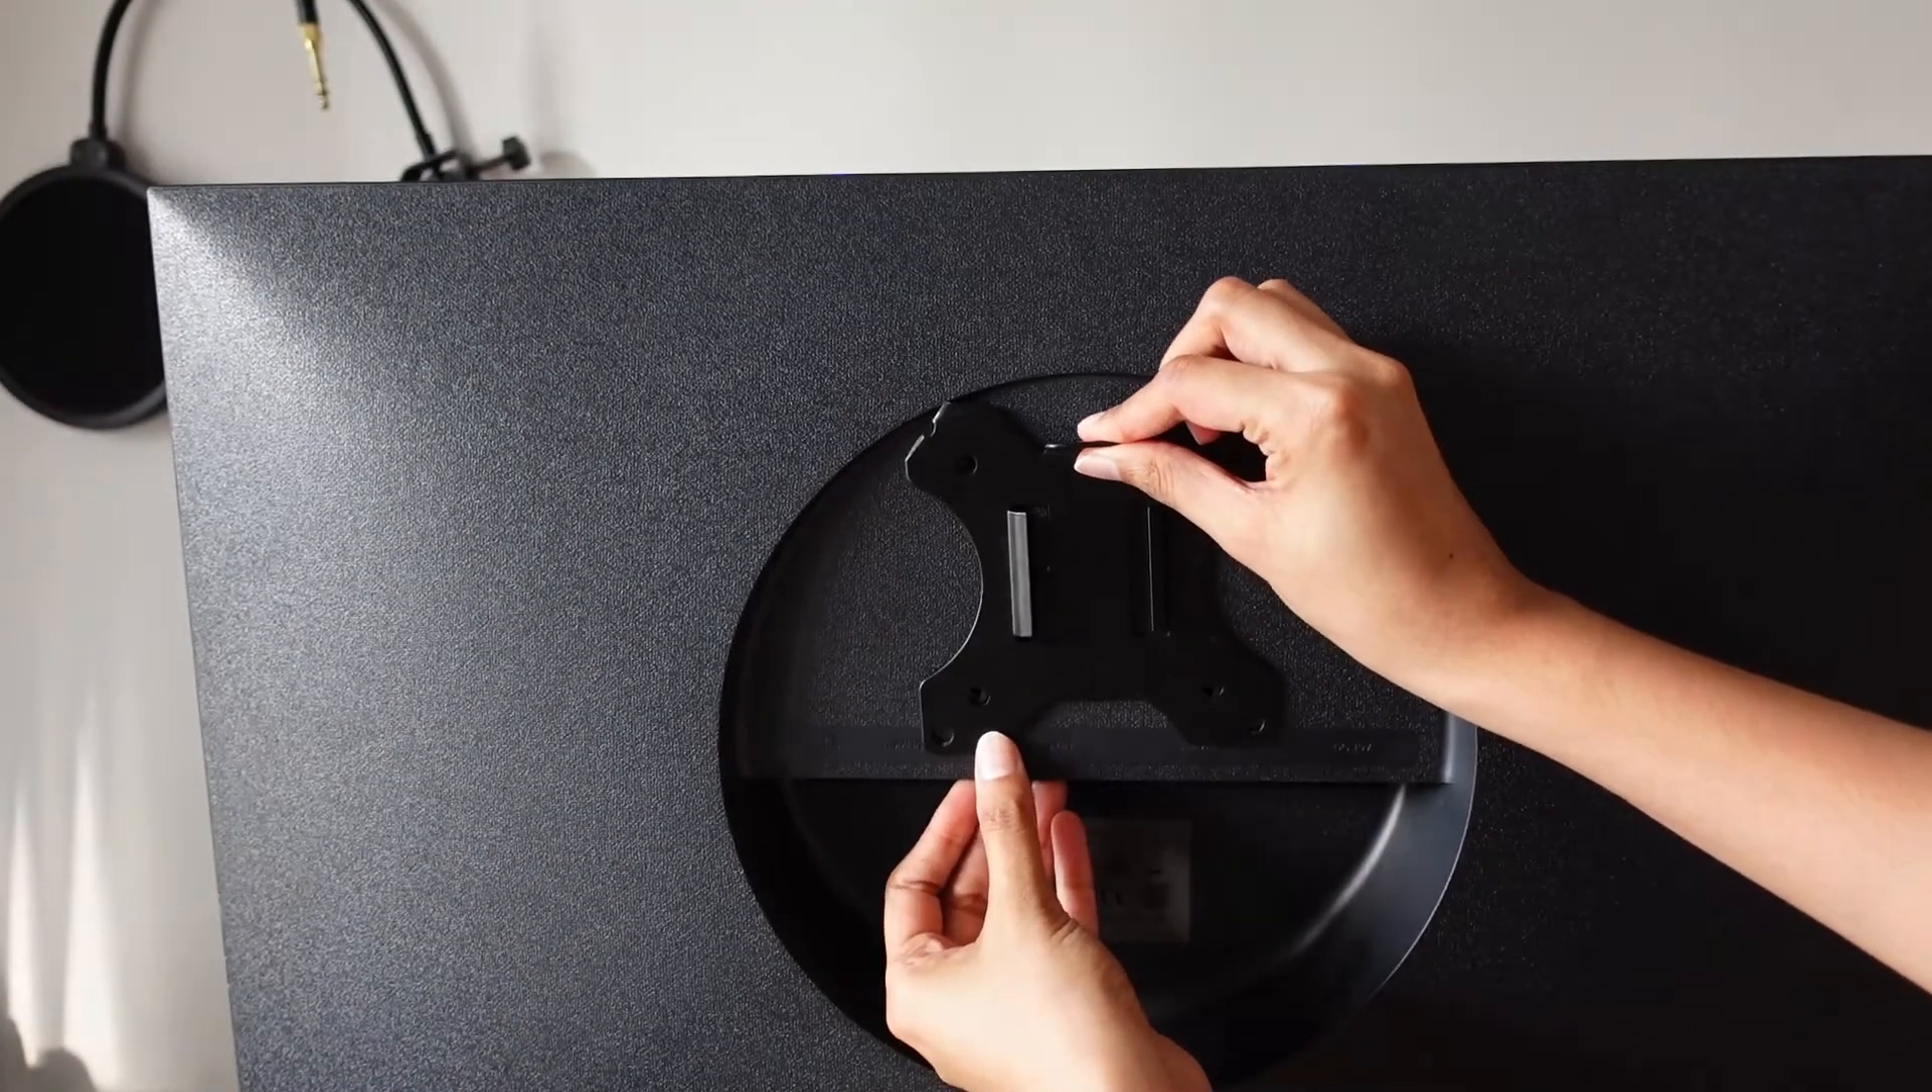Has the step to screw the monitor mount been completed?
No.